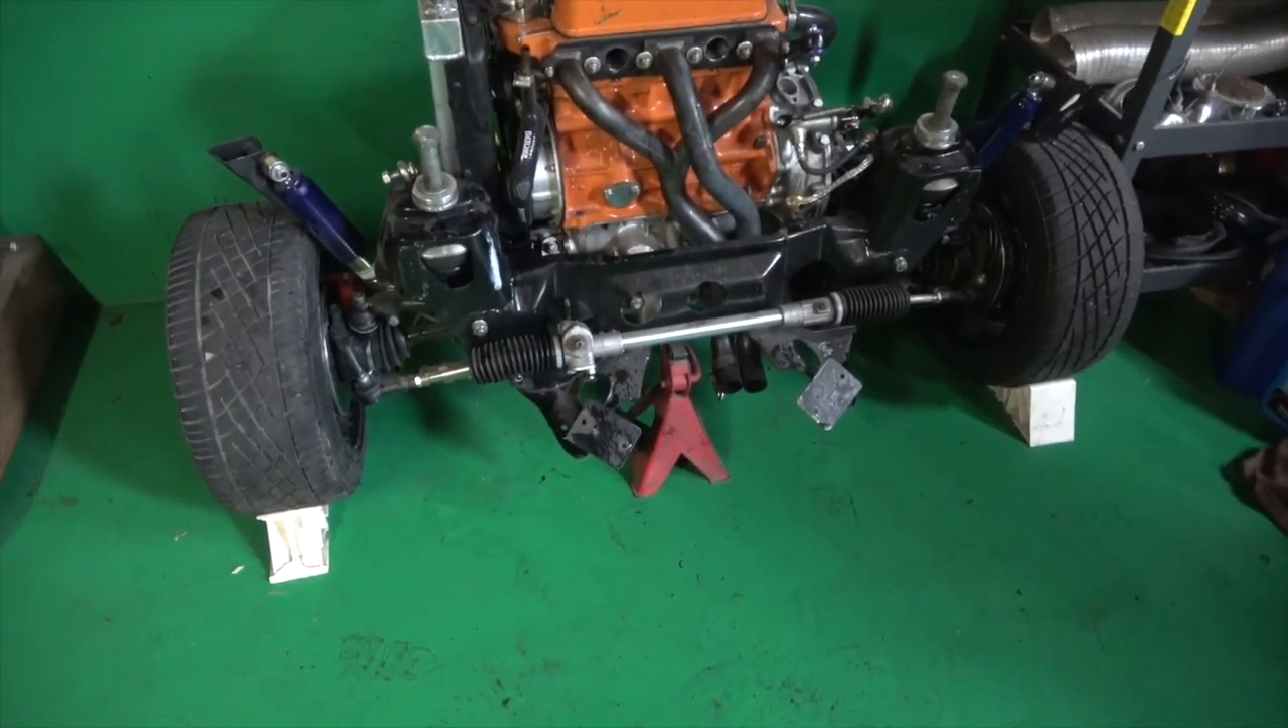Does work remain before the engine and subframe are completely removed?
No.